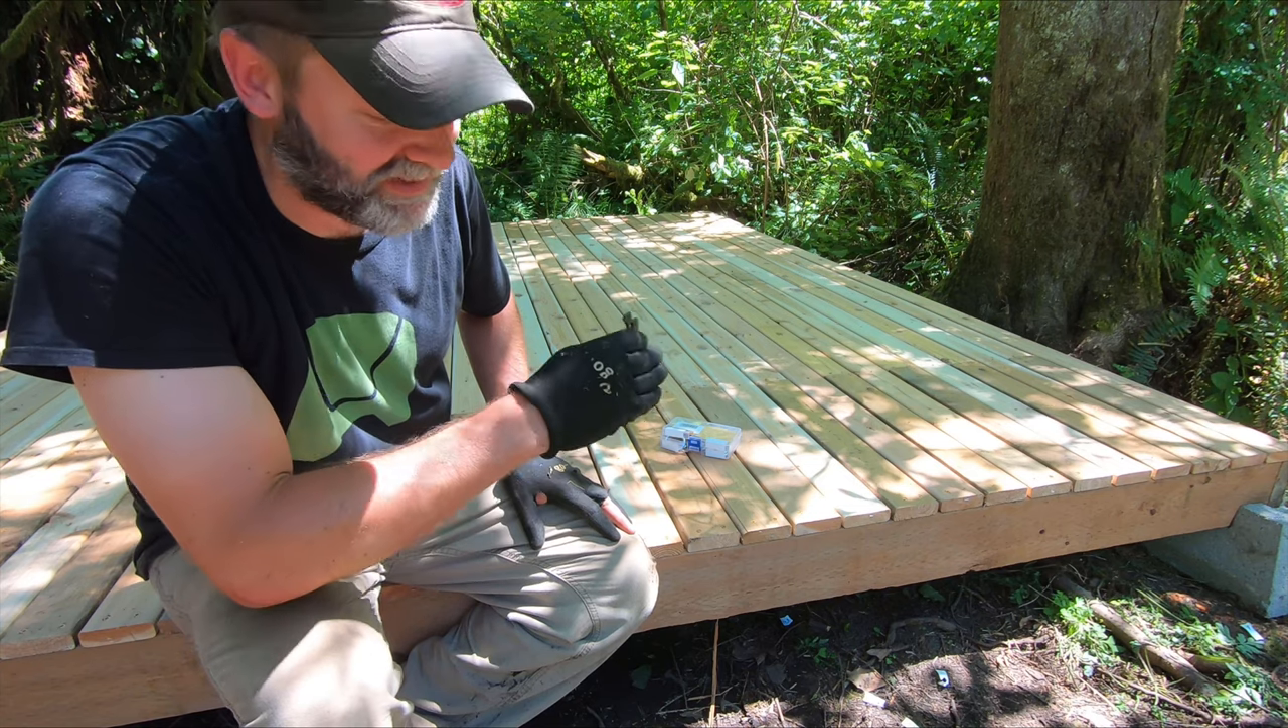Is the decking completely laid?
Yes.